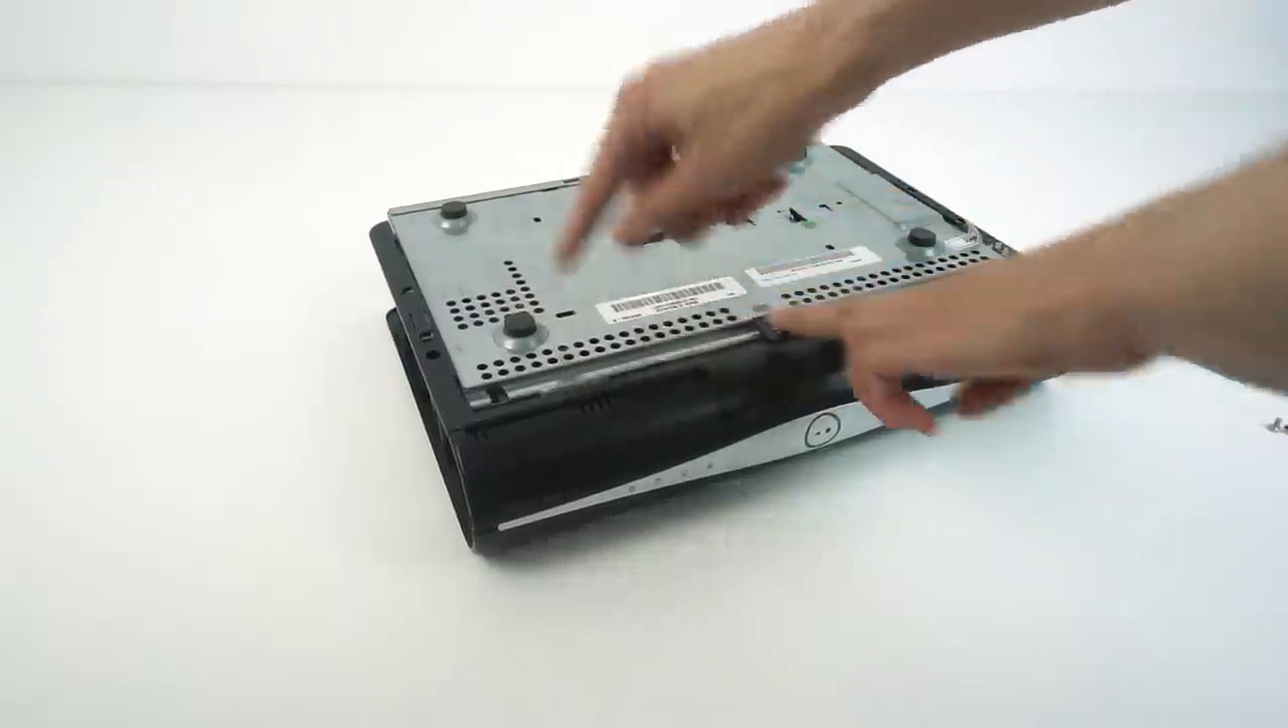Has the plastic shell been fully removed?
No.